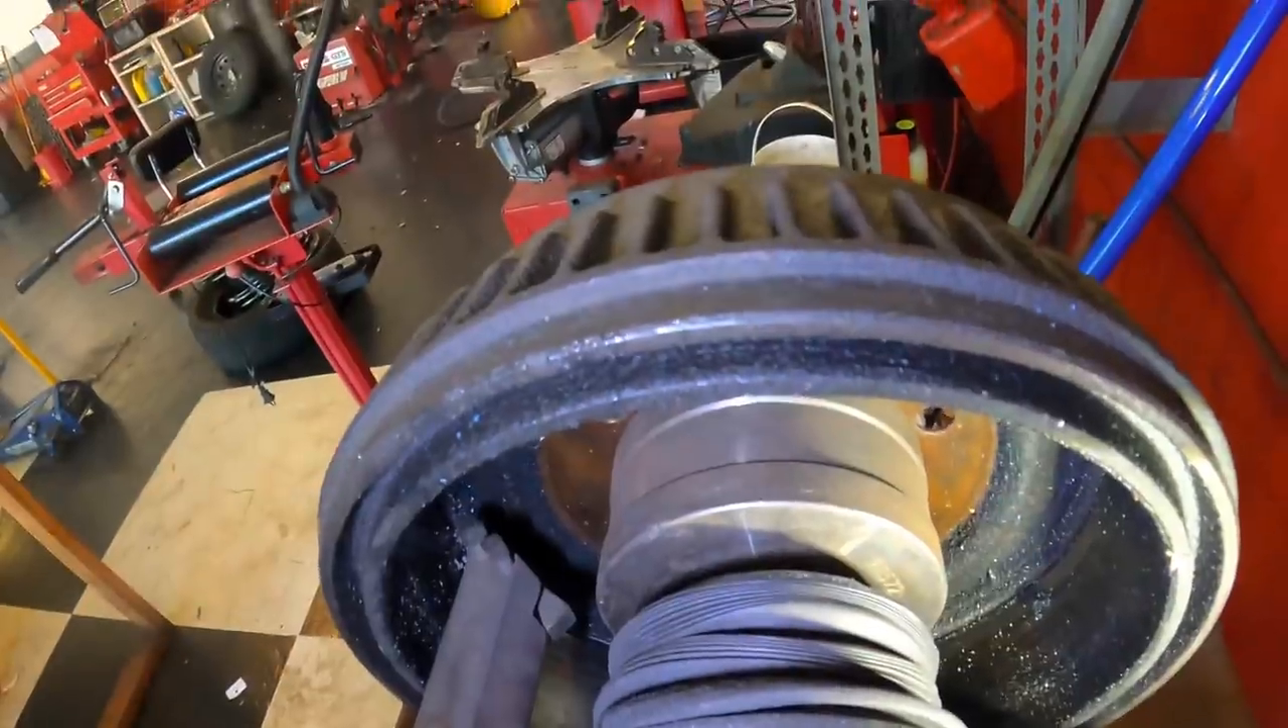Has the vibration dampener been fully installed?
No.